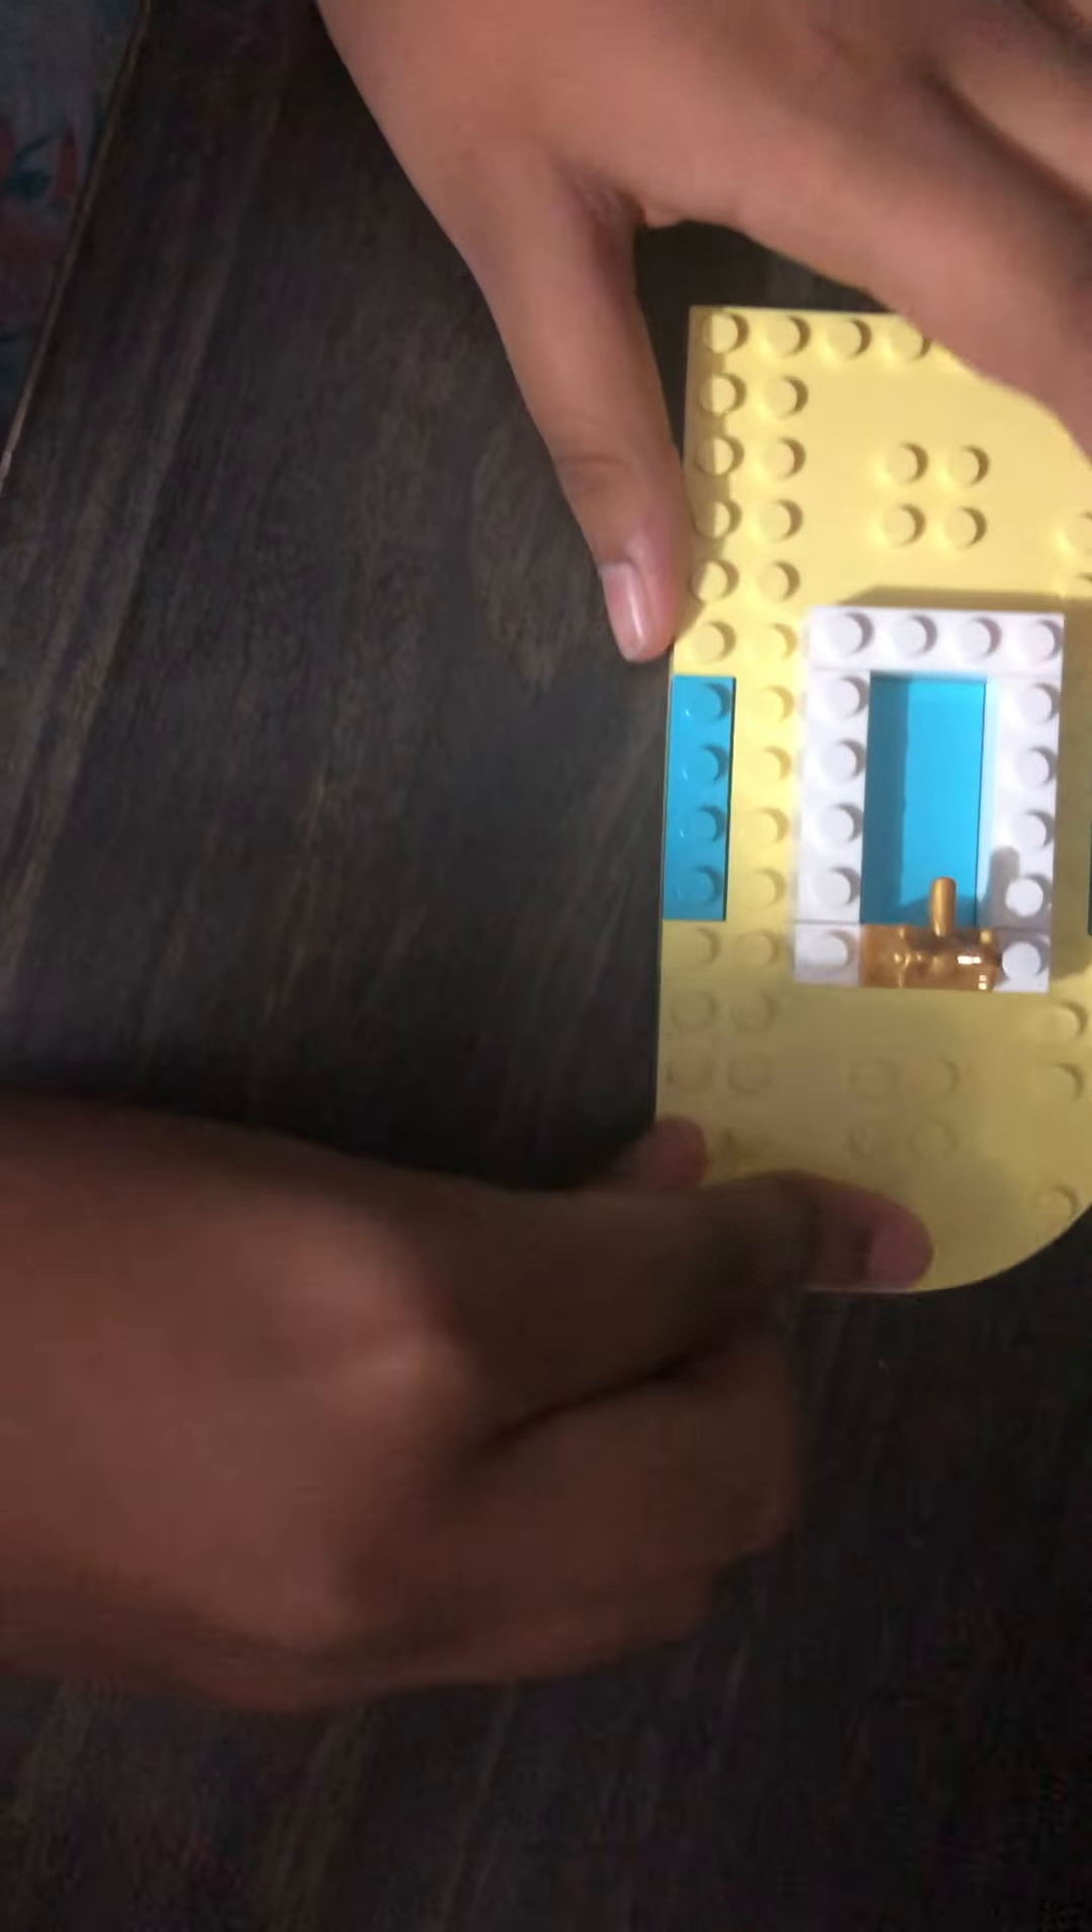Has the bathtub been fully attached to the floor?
Yes.